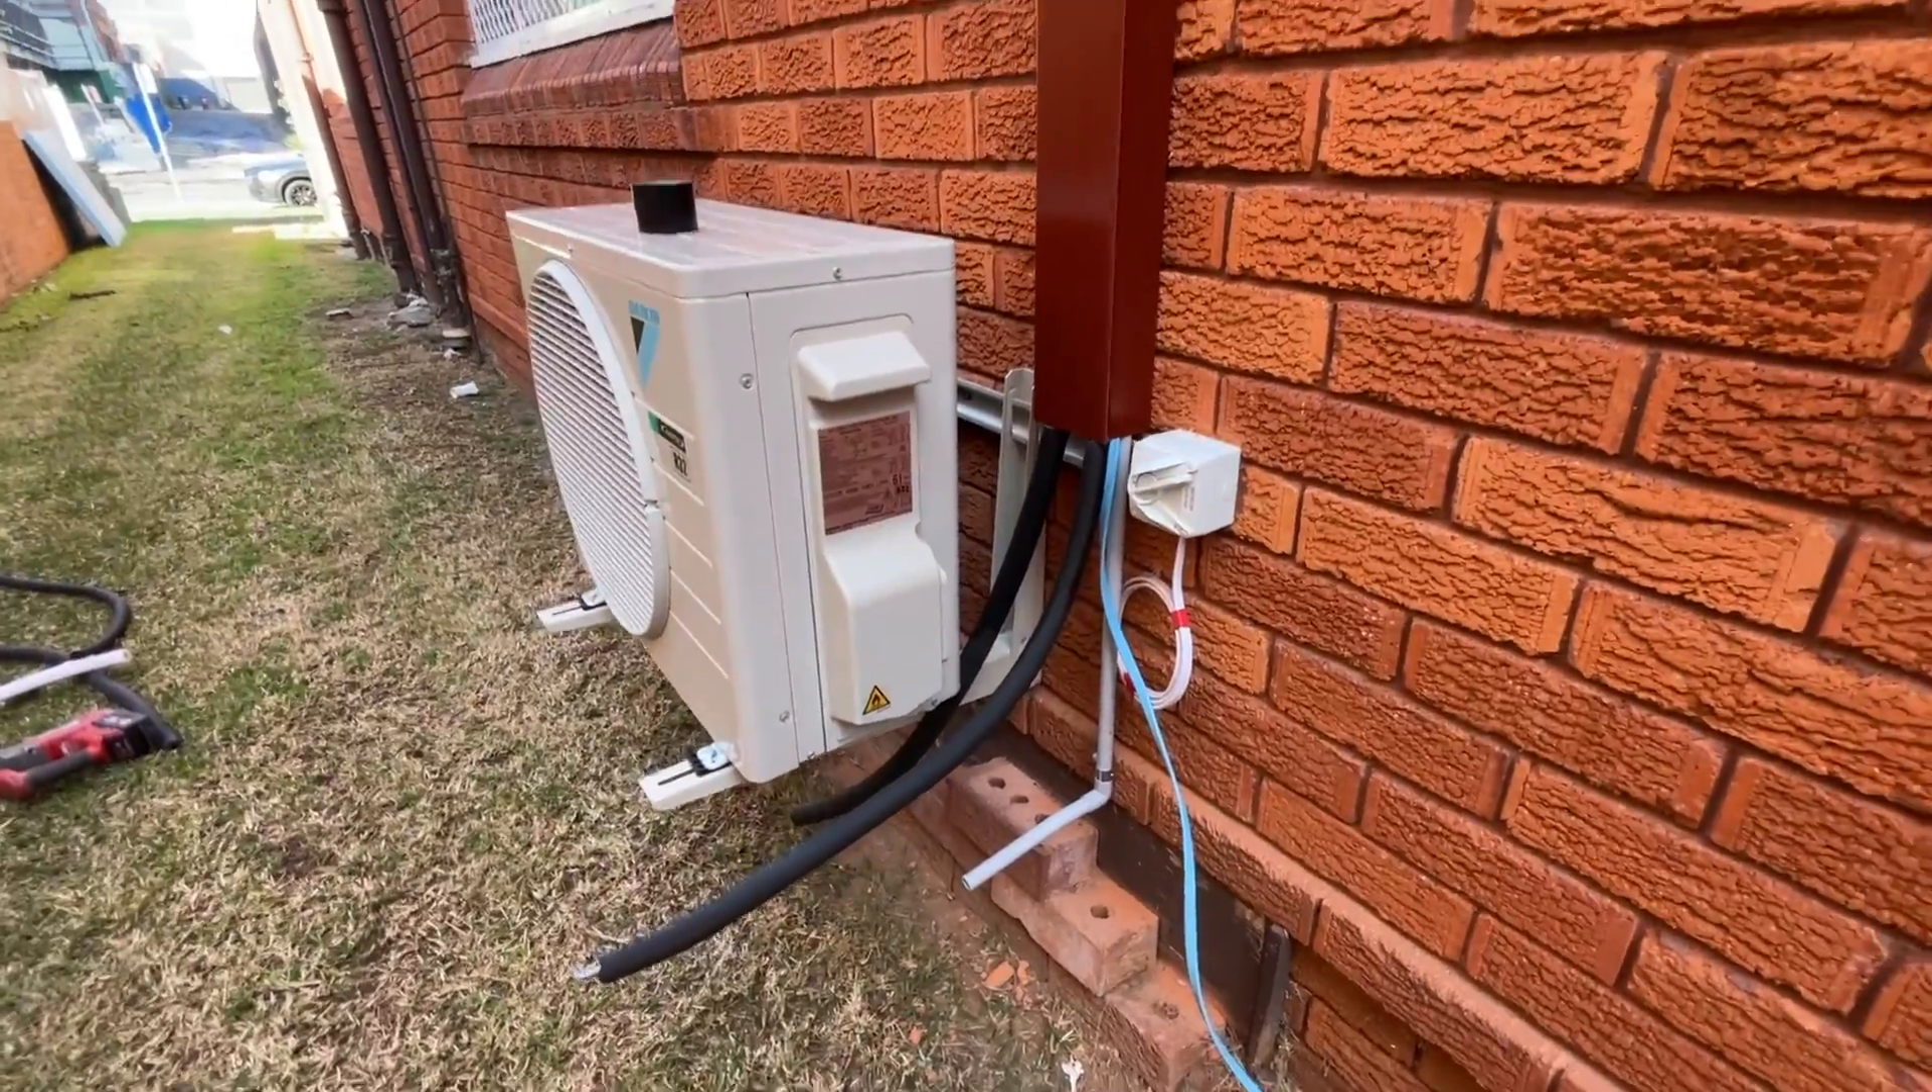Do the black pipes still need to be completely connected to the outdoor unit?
Yes.